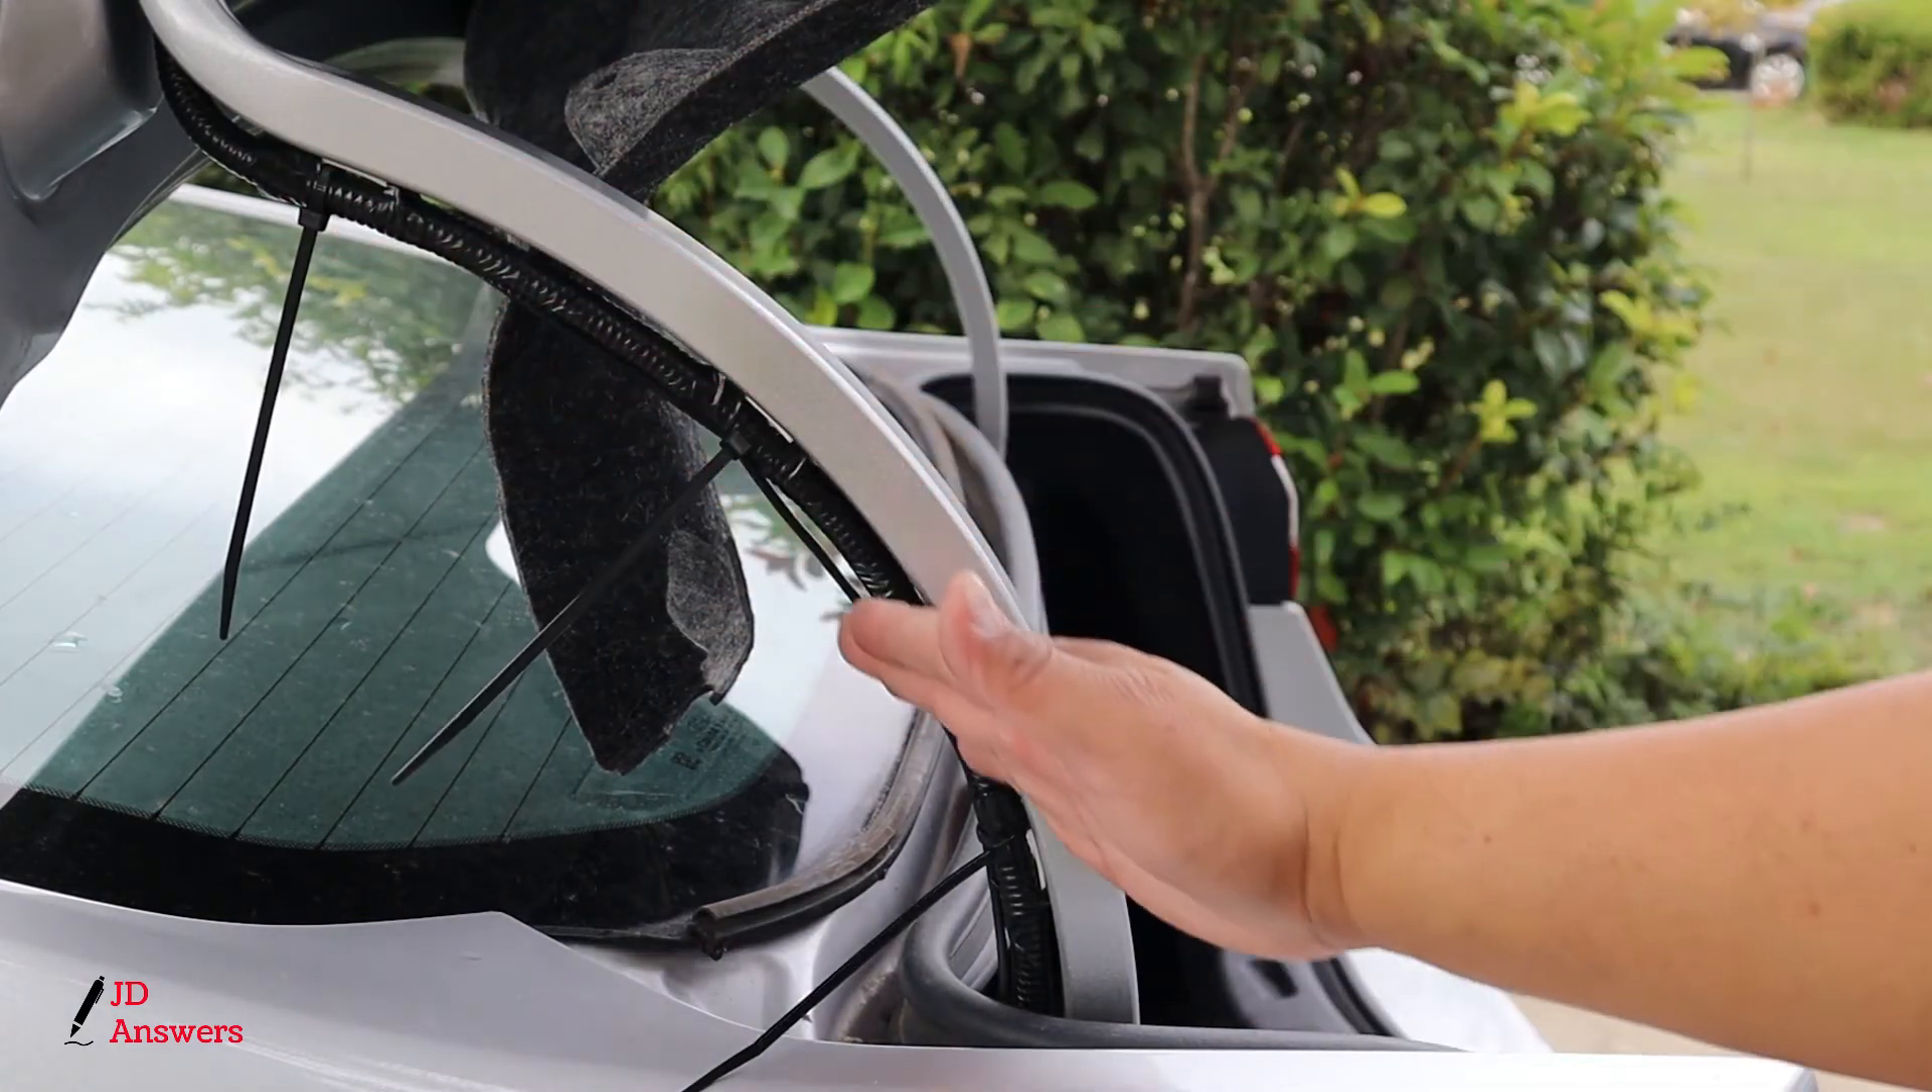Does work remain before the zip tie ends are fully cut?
Yes.